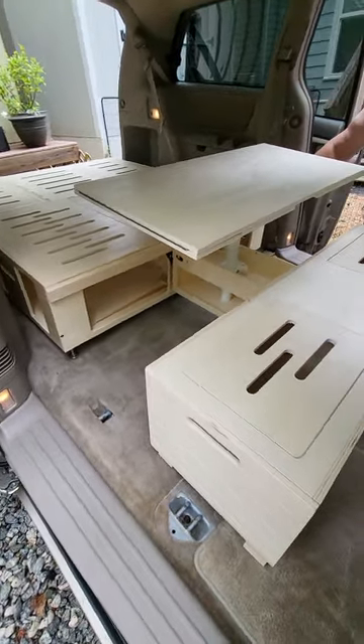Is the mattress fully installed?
No.